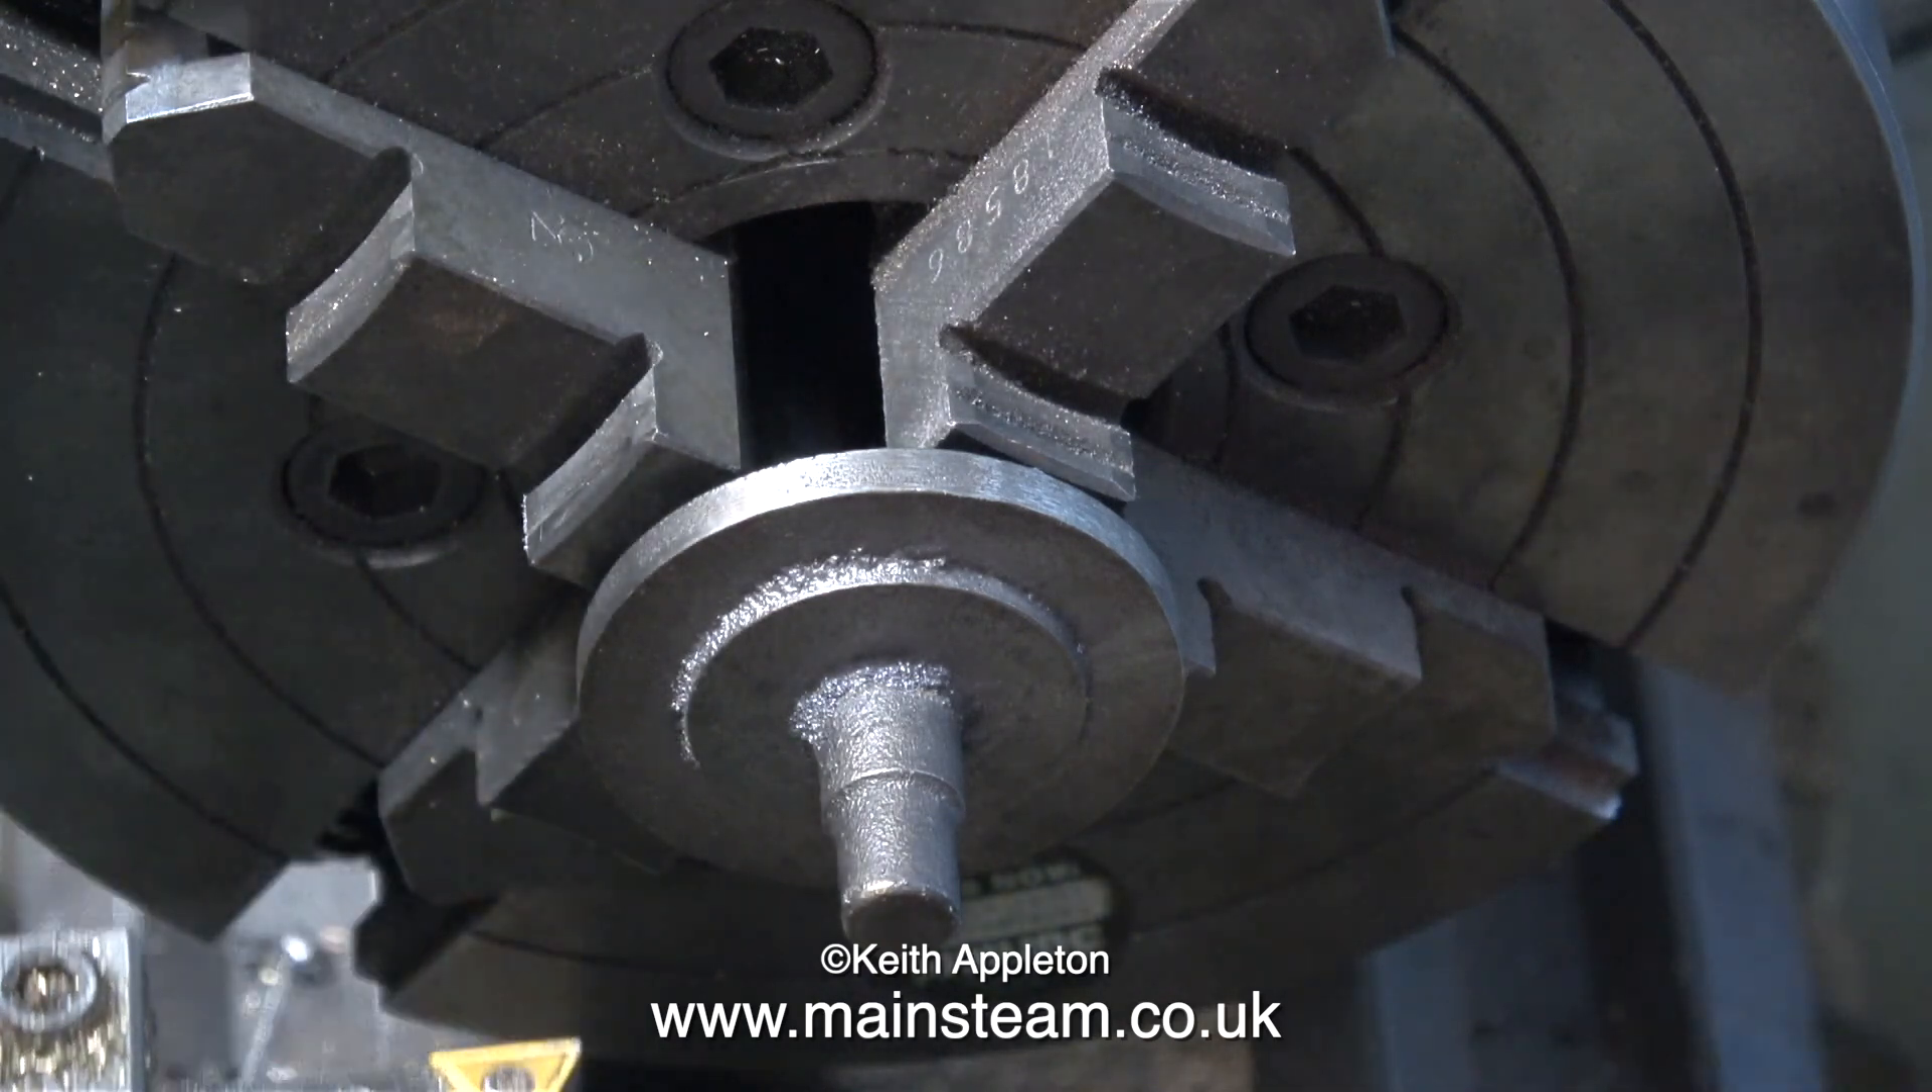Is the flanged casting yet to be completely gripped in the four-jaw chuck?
No.